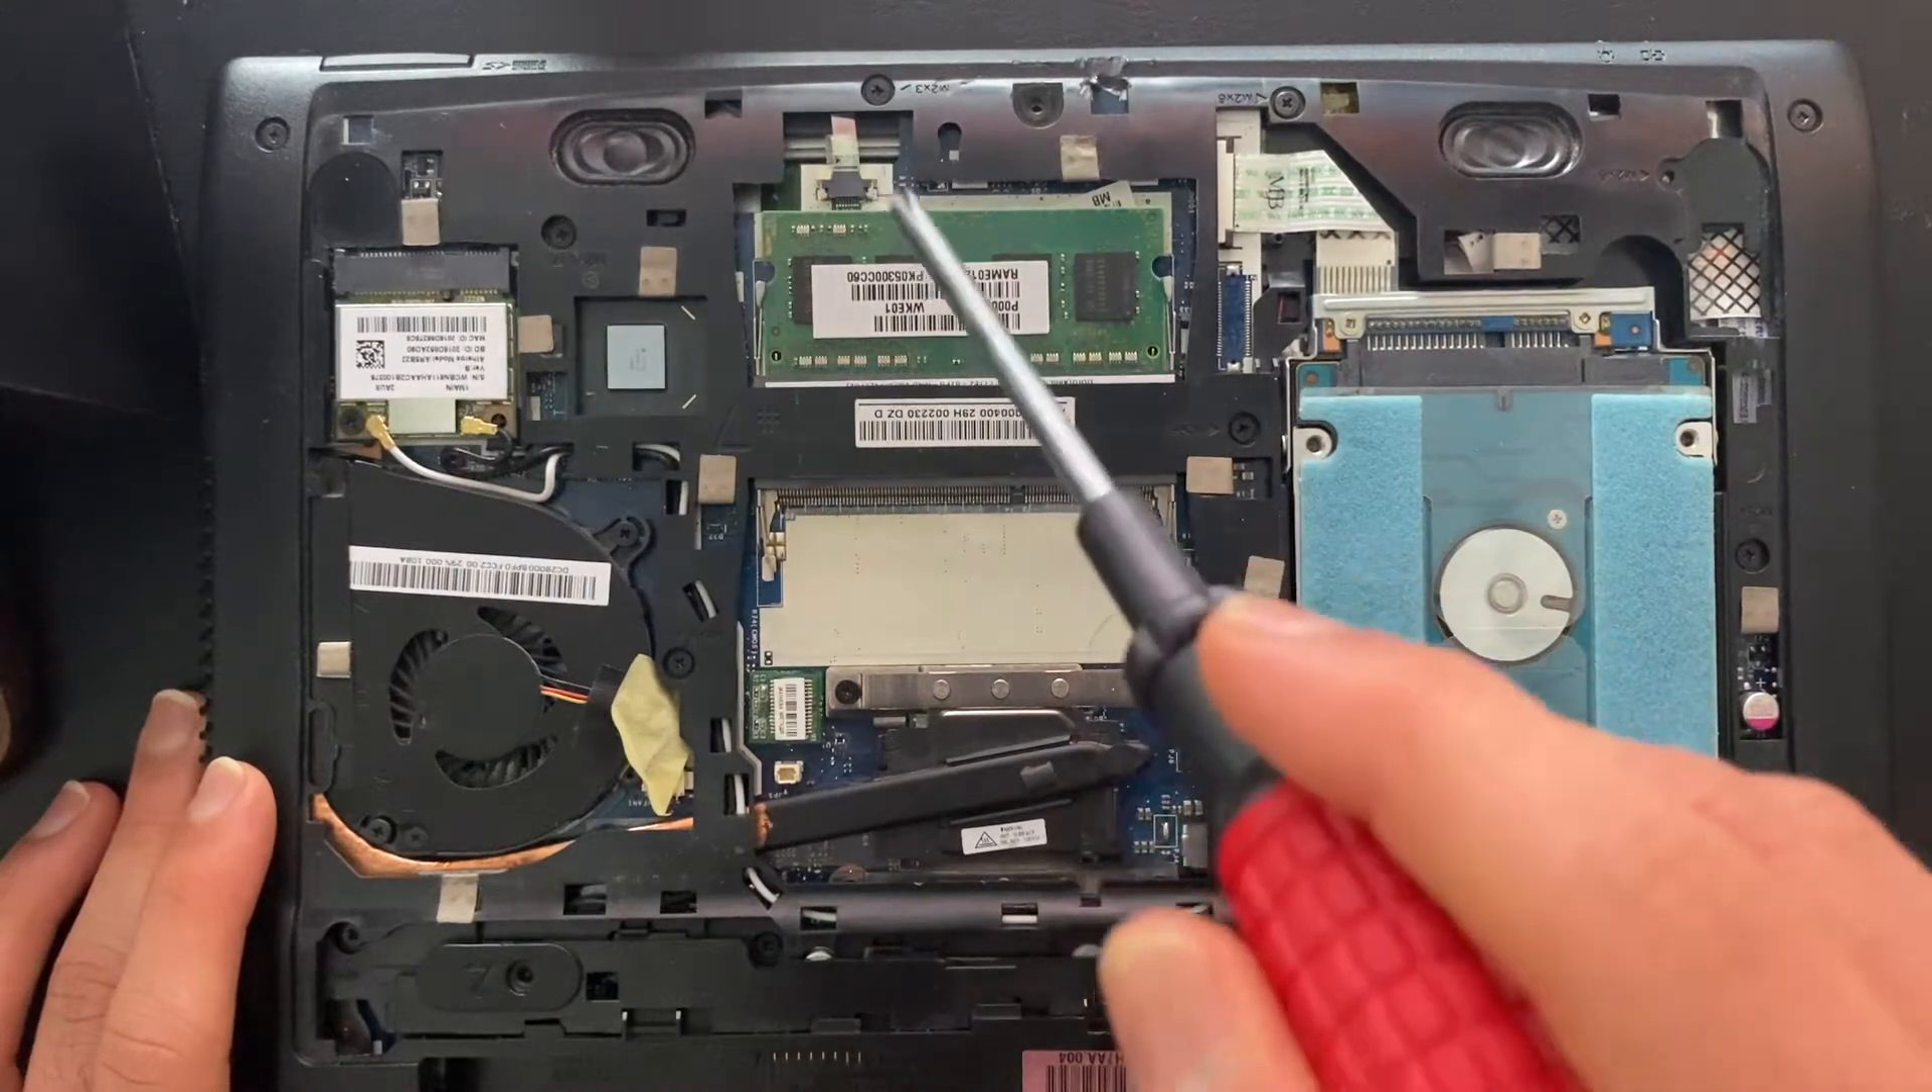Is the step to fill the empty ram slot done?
No.